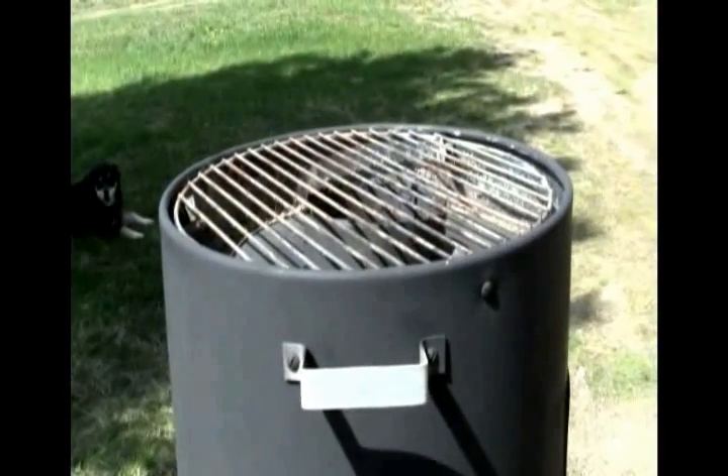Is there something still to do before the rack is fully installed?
No.